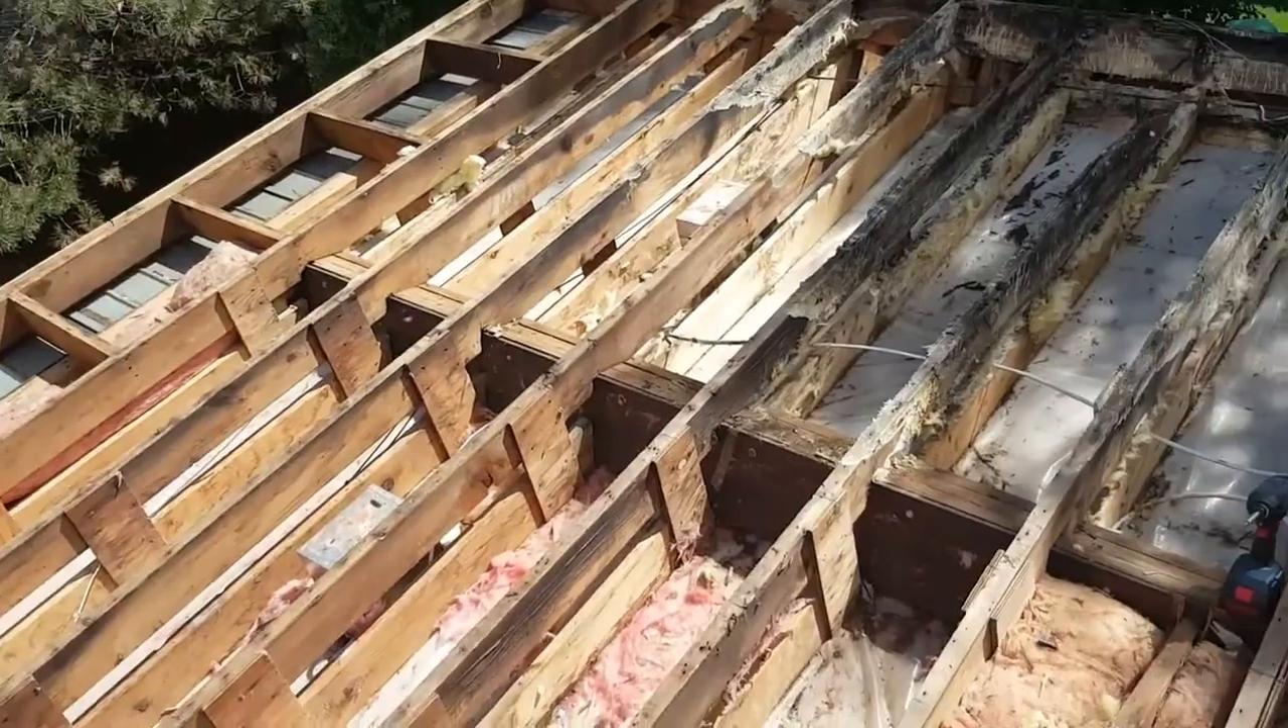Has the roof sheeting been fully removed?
Yes.